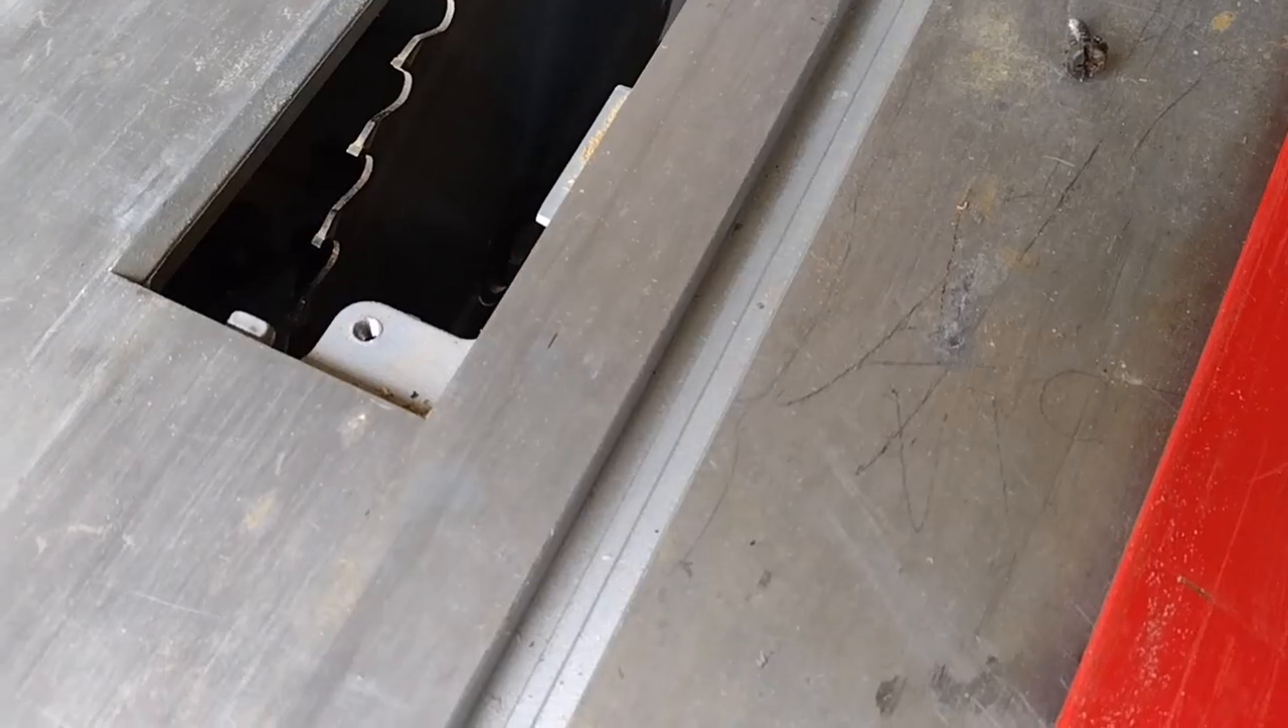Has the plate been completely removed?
Yes.